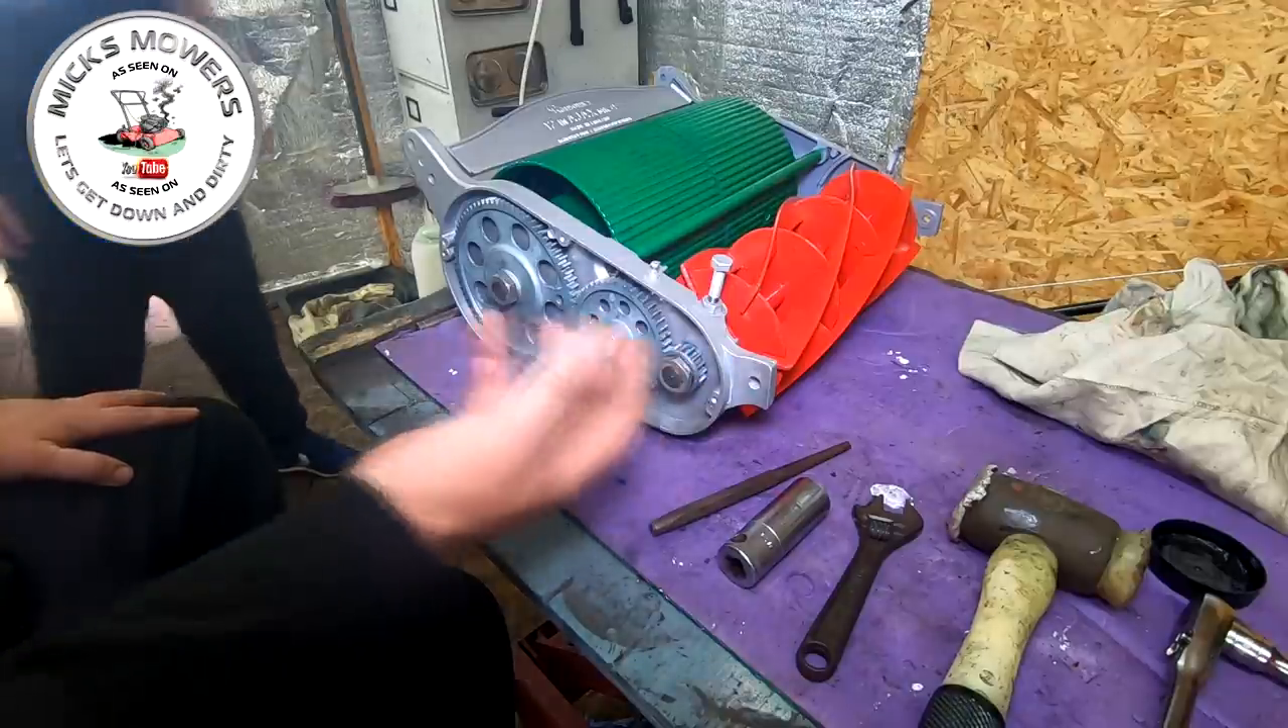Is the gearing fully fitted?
Yes.